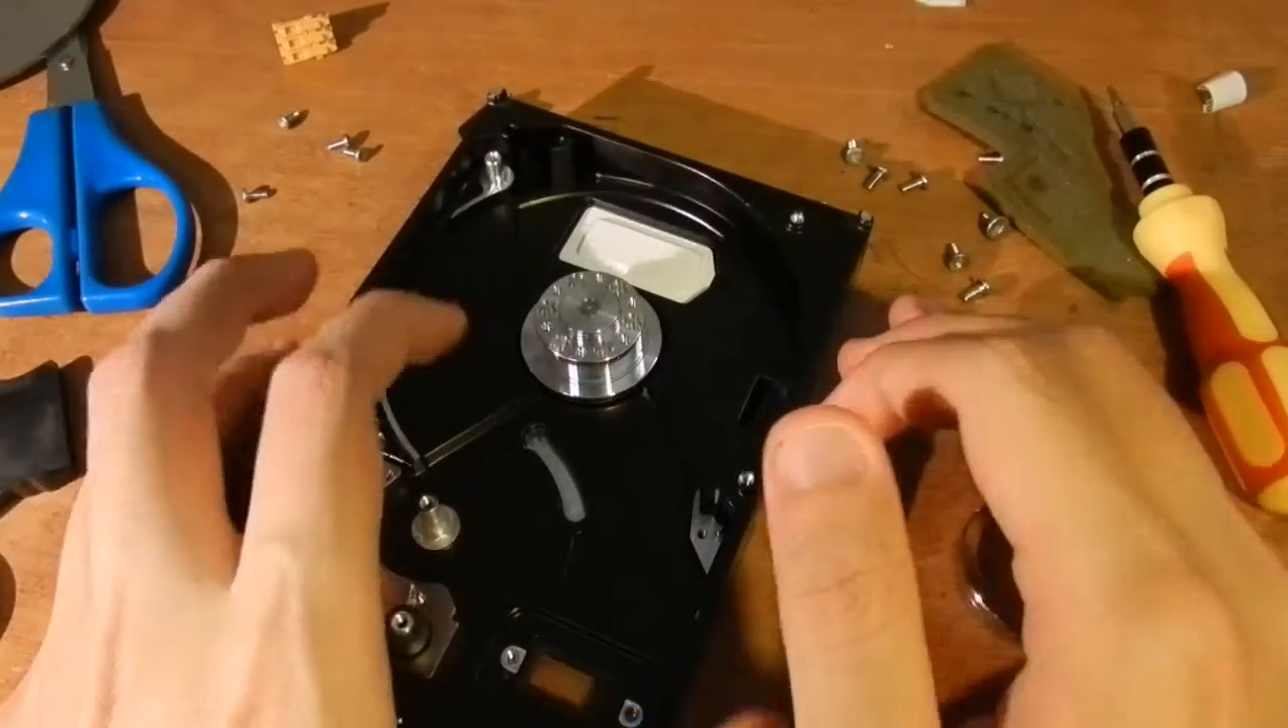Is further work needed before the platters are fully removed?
No.